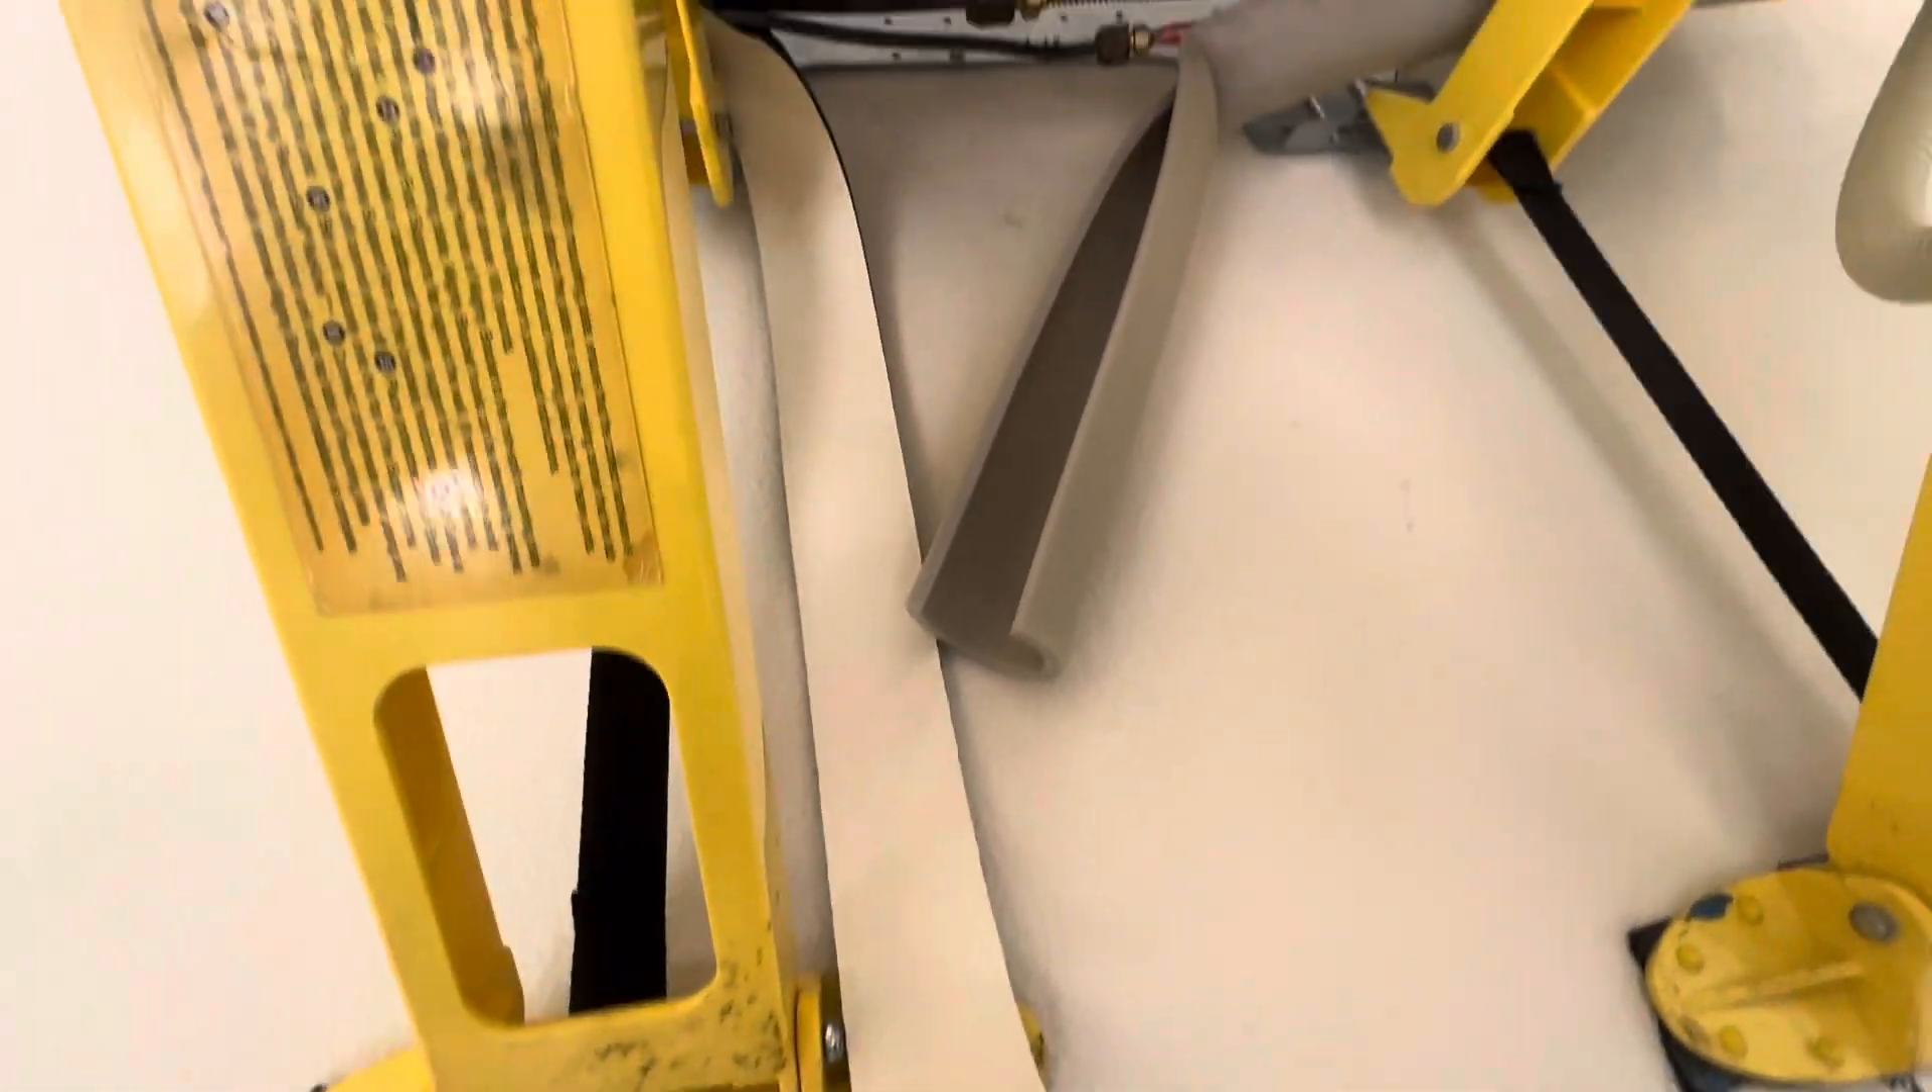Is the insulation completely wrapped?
No.